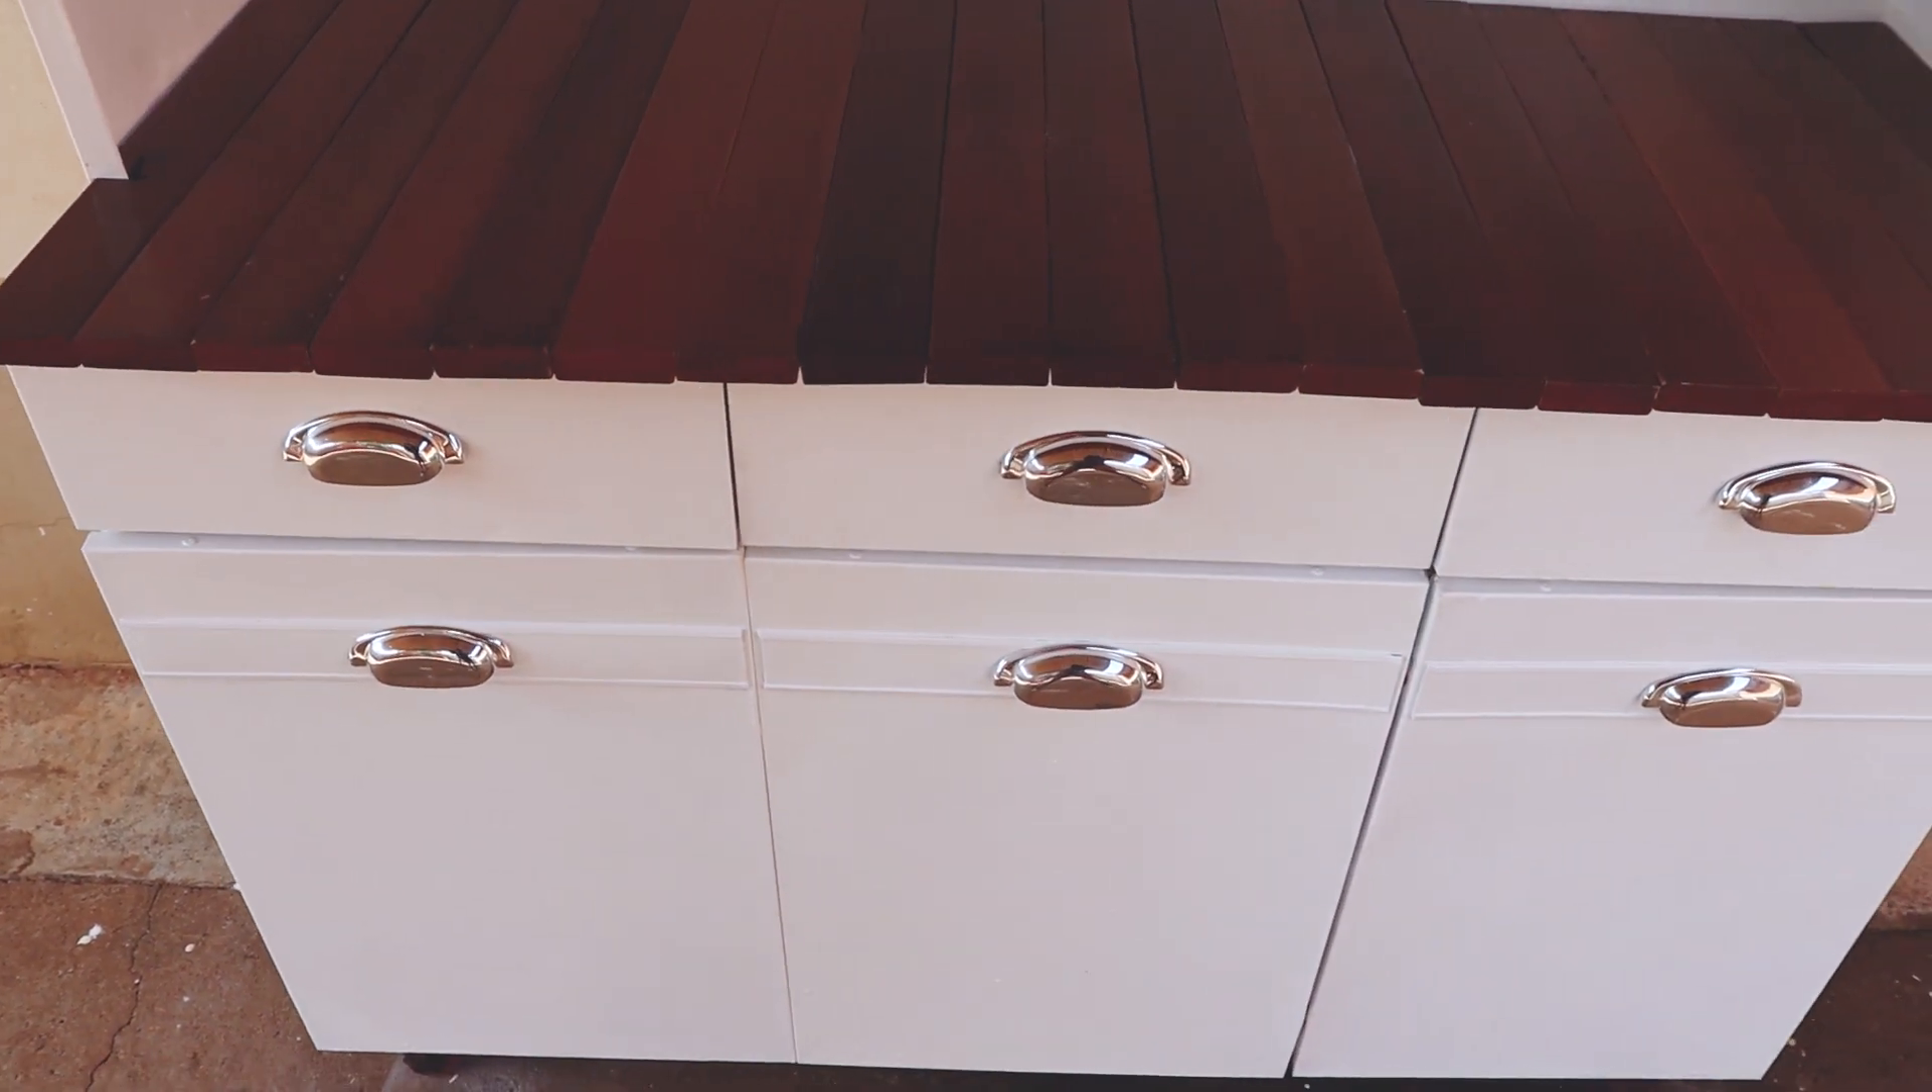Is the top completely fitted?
Yes.